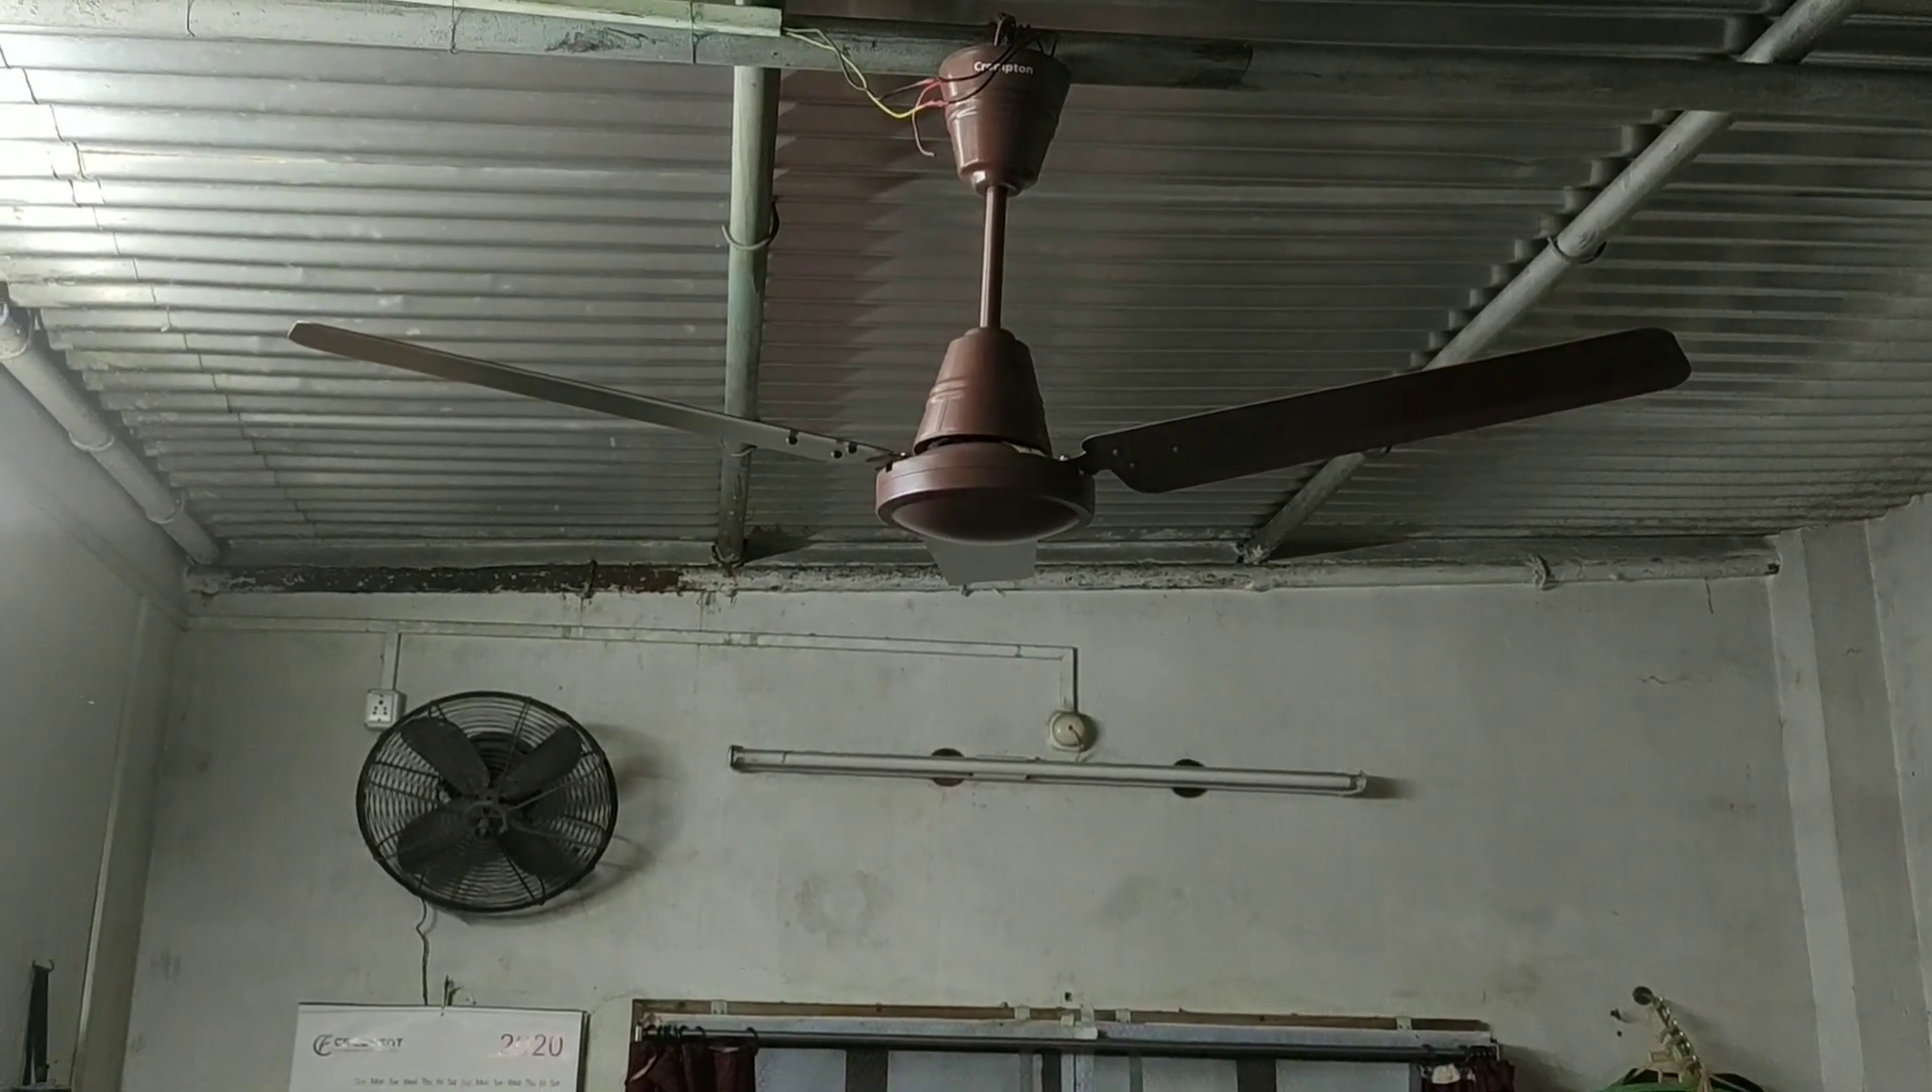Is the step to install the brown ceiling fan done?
Yes.